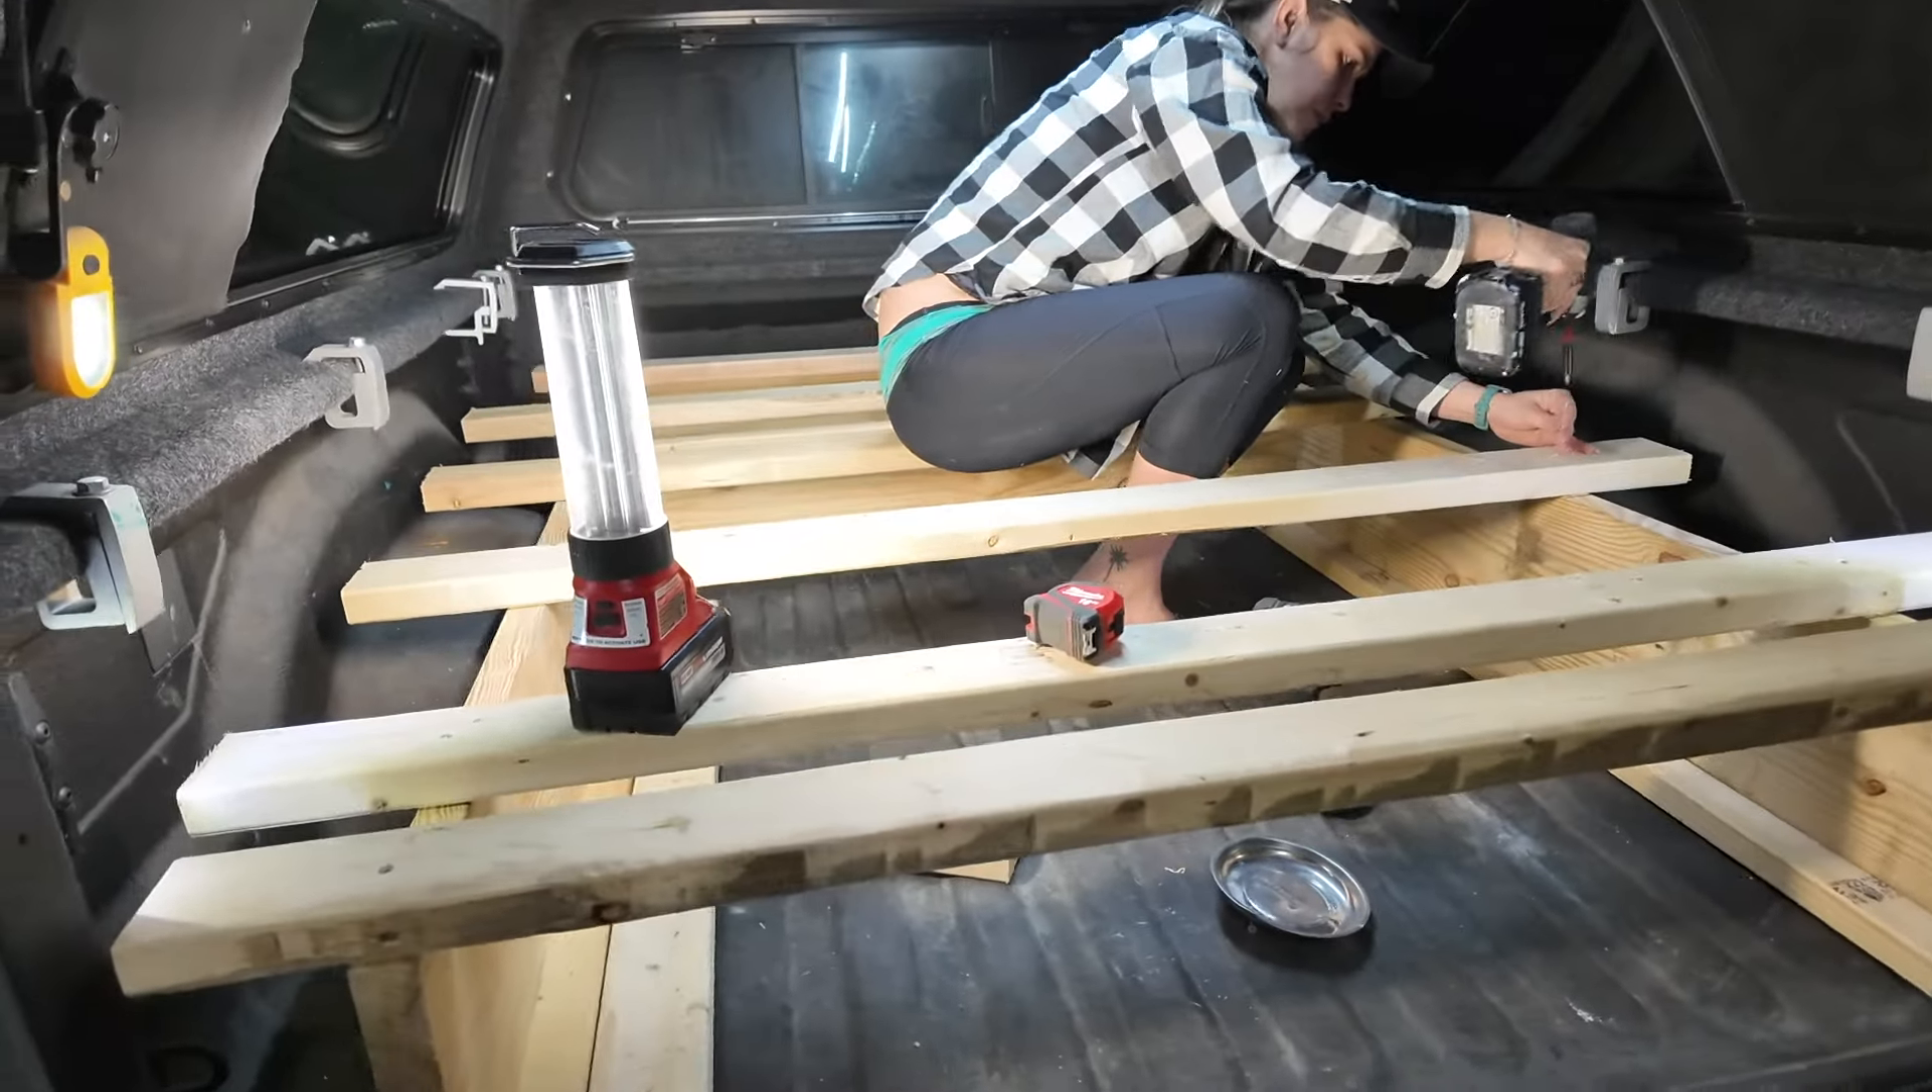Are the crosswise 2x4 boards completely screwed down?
No.